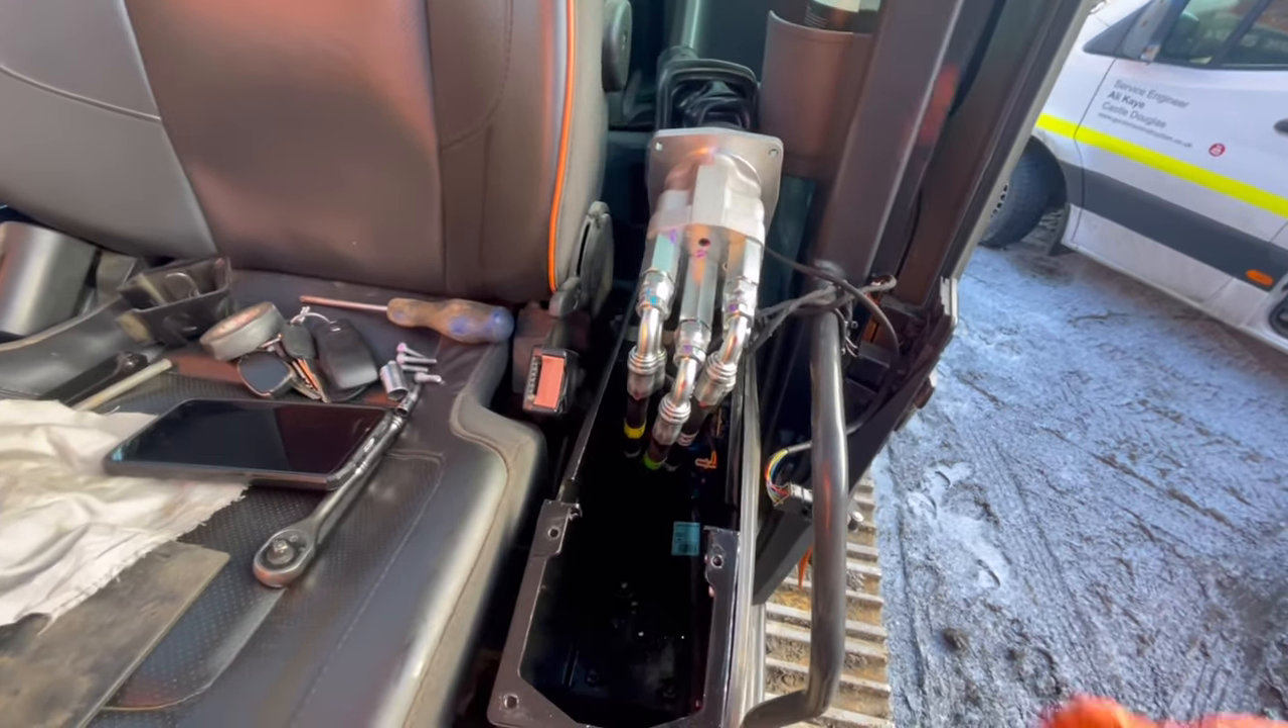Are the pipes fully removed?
No.